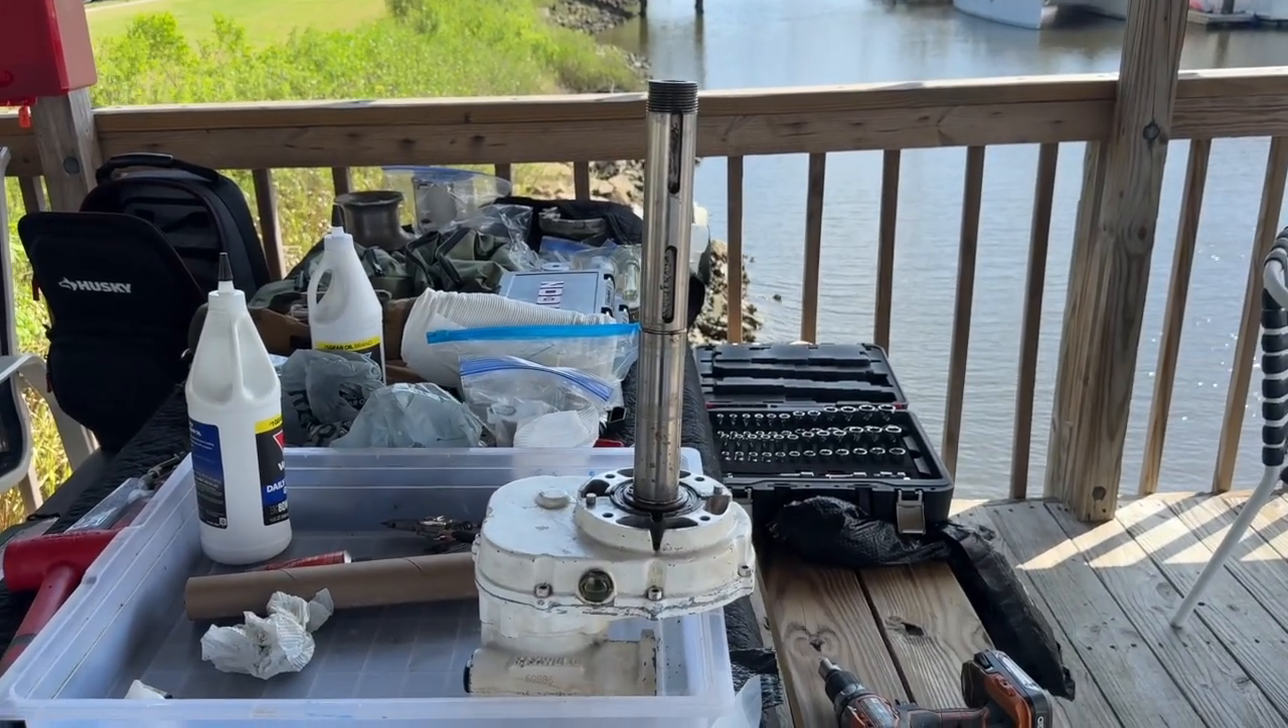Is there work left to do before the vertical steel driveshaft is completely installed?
No.